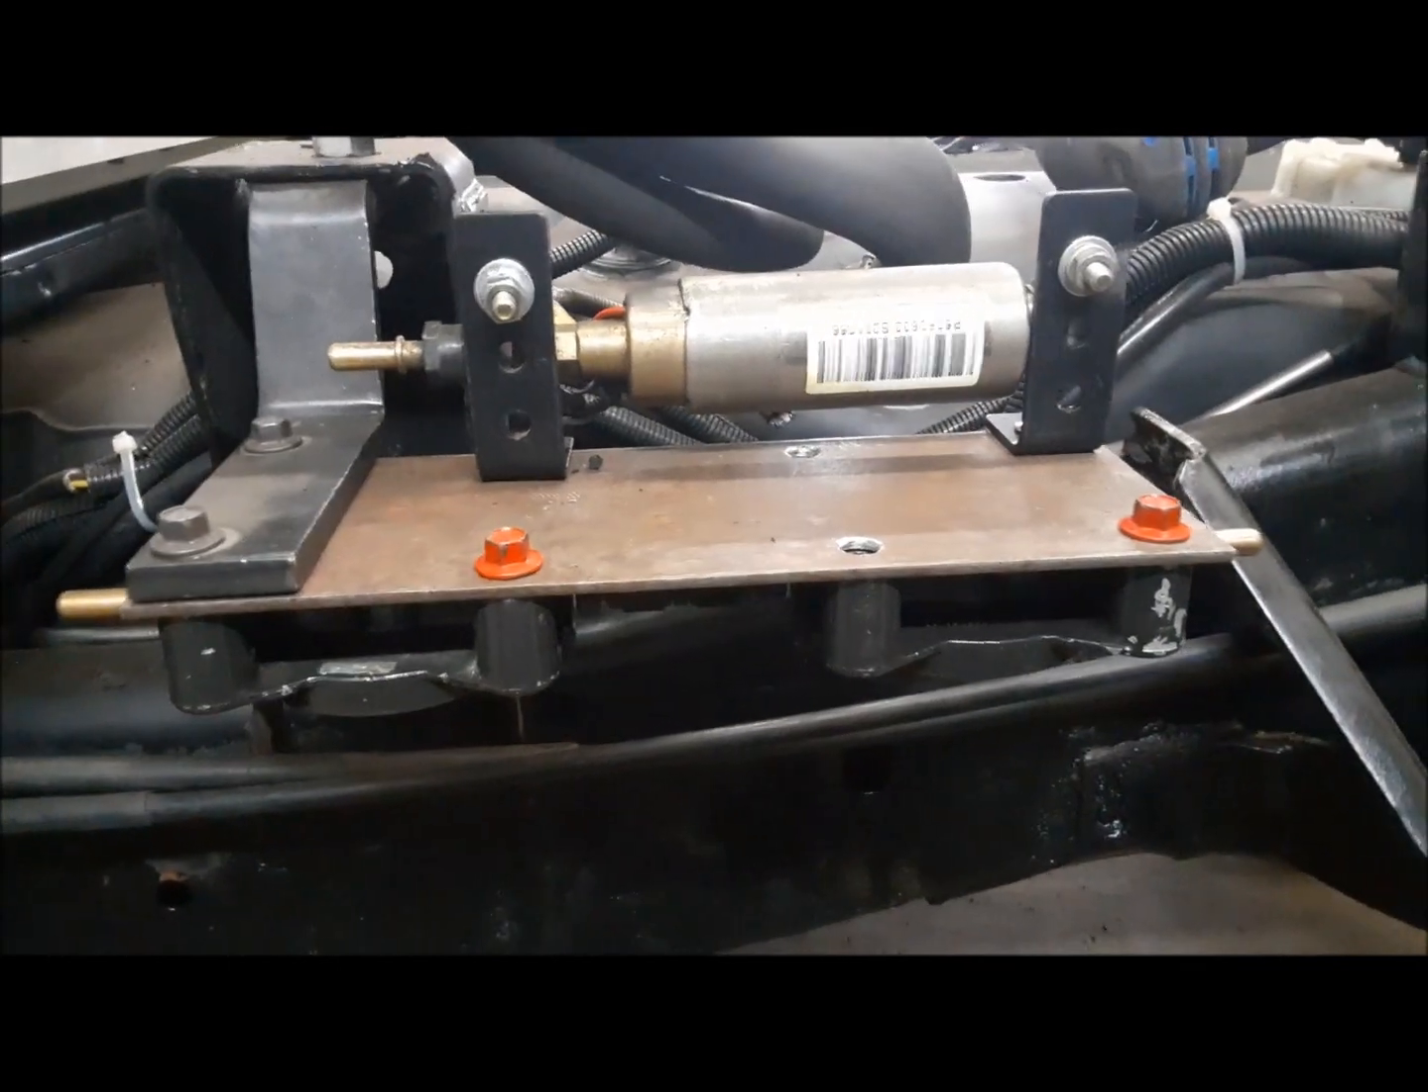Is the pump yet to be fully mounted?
No.